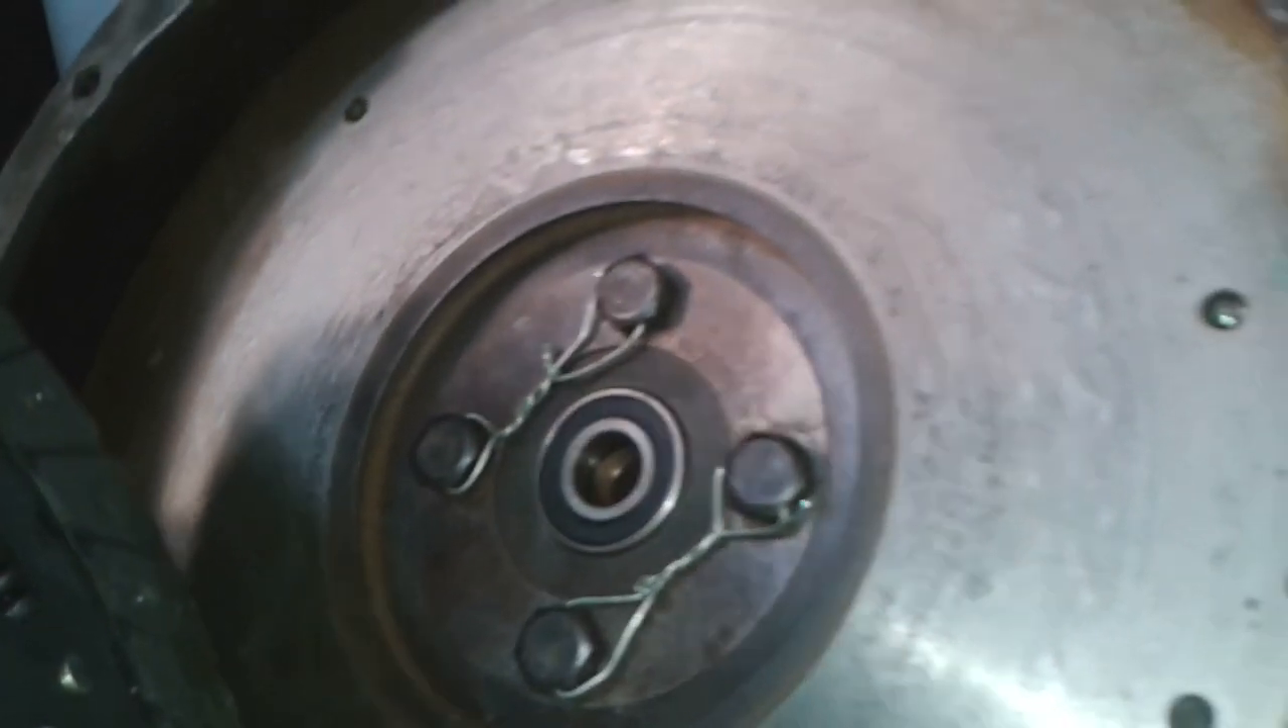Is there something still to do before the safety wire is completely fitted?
No.